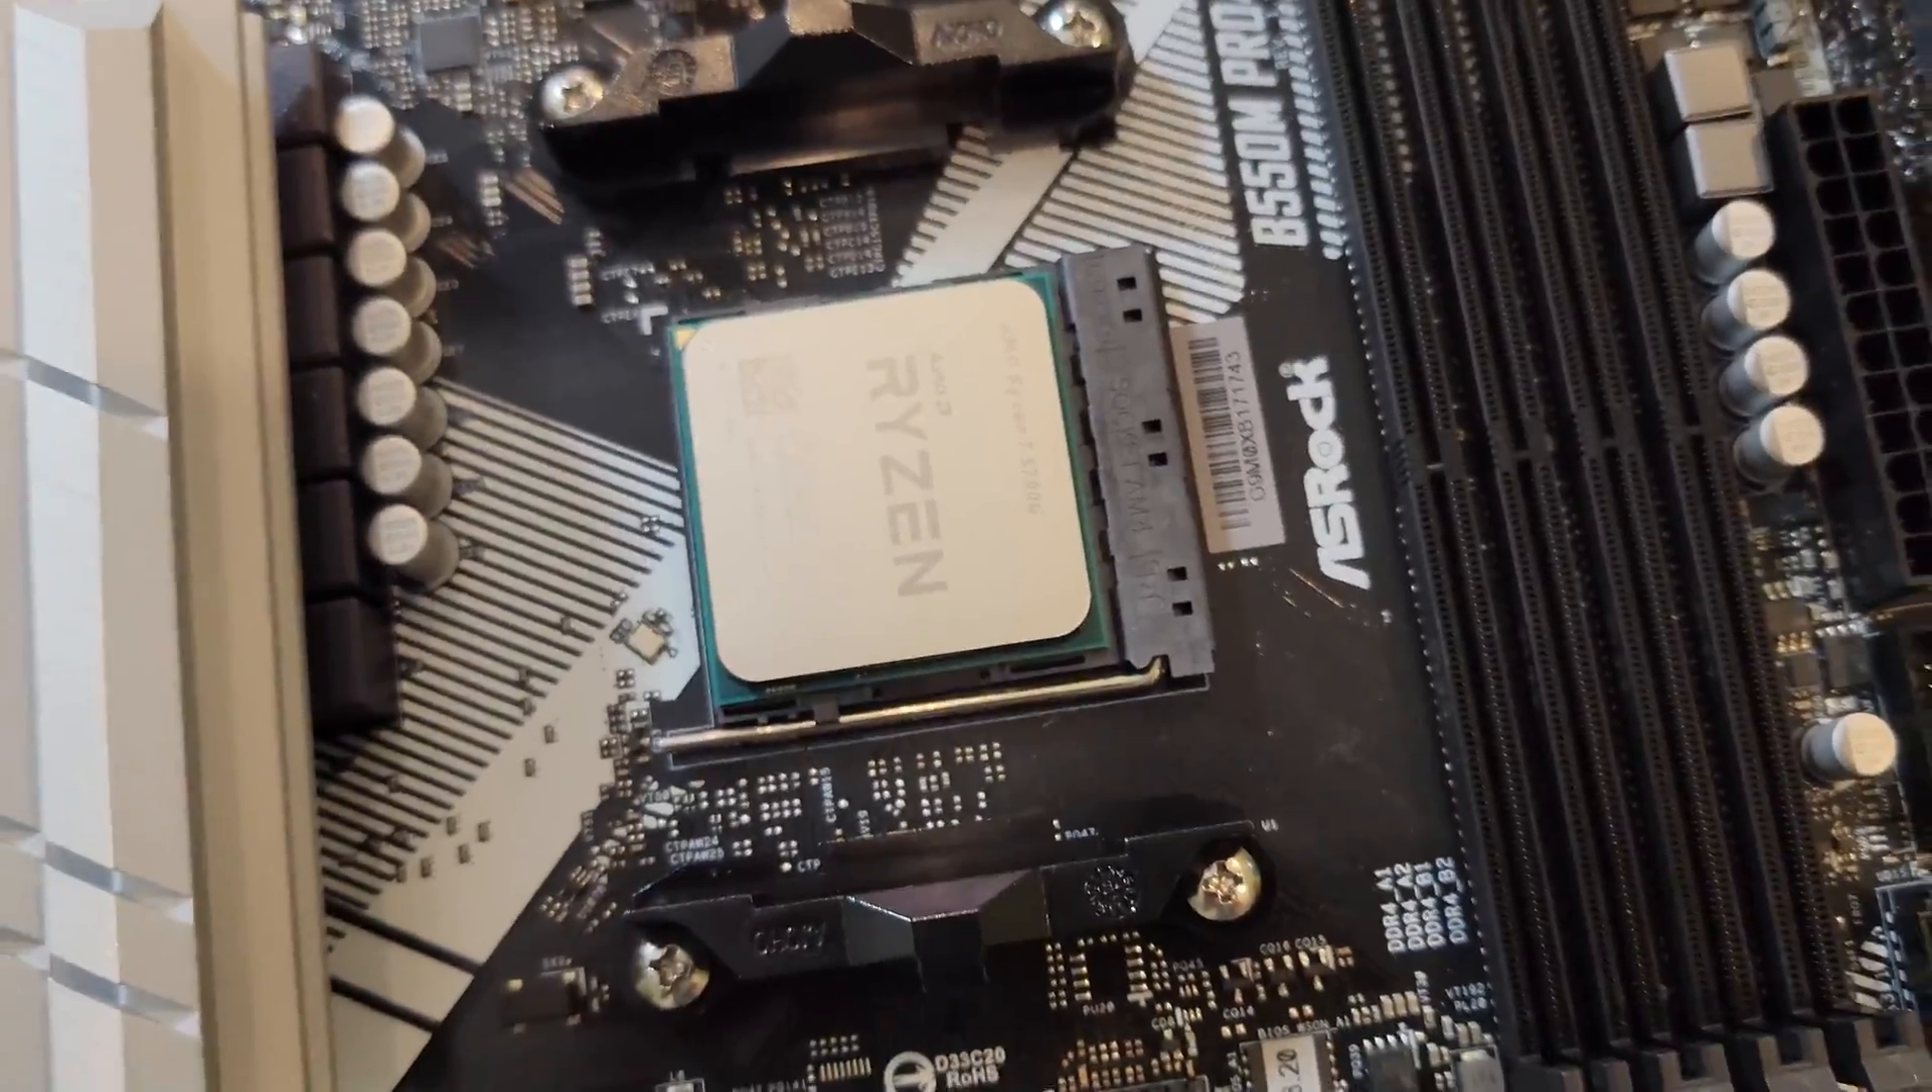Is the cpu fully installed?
Yes.